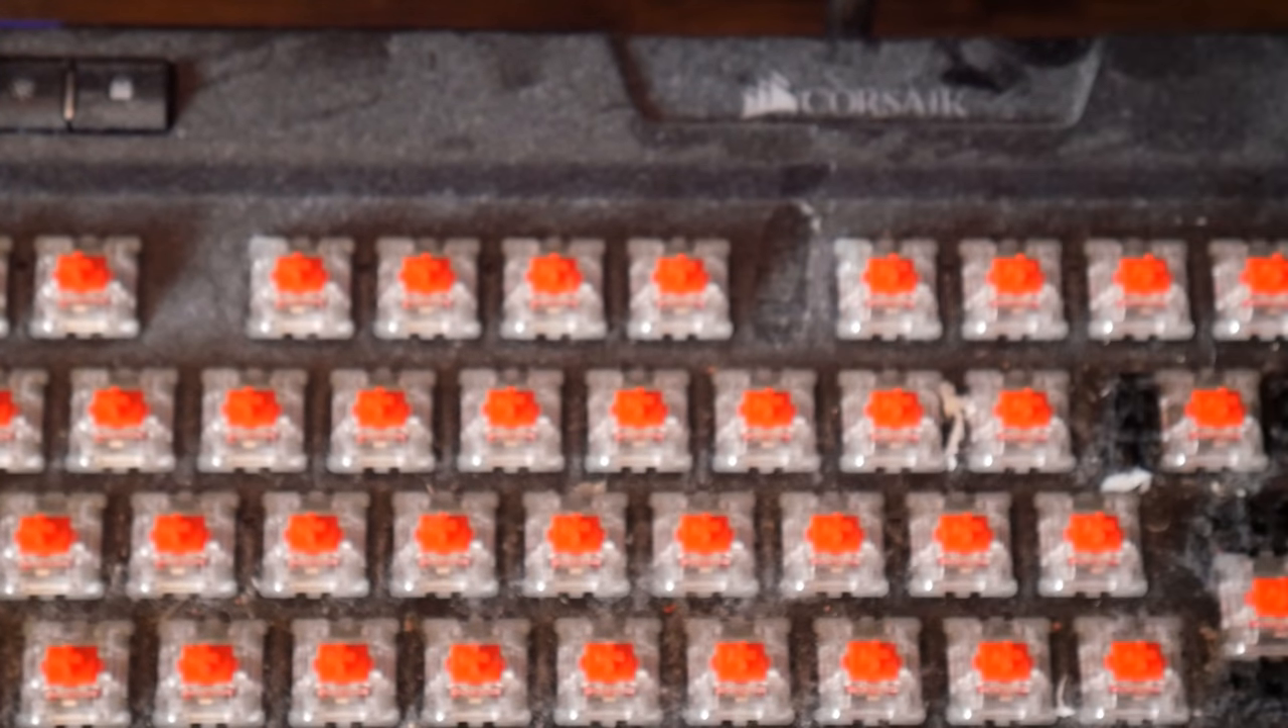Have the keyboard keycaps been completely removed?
Yes.